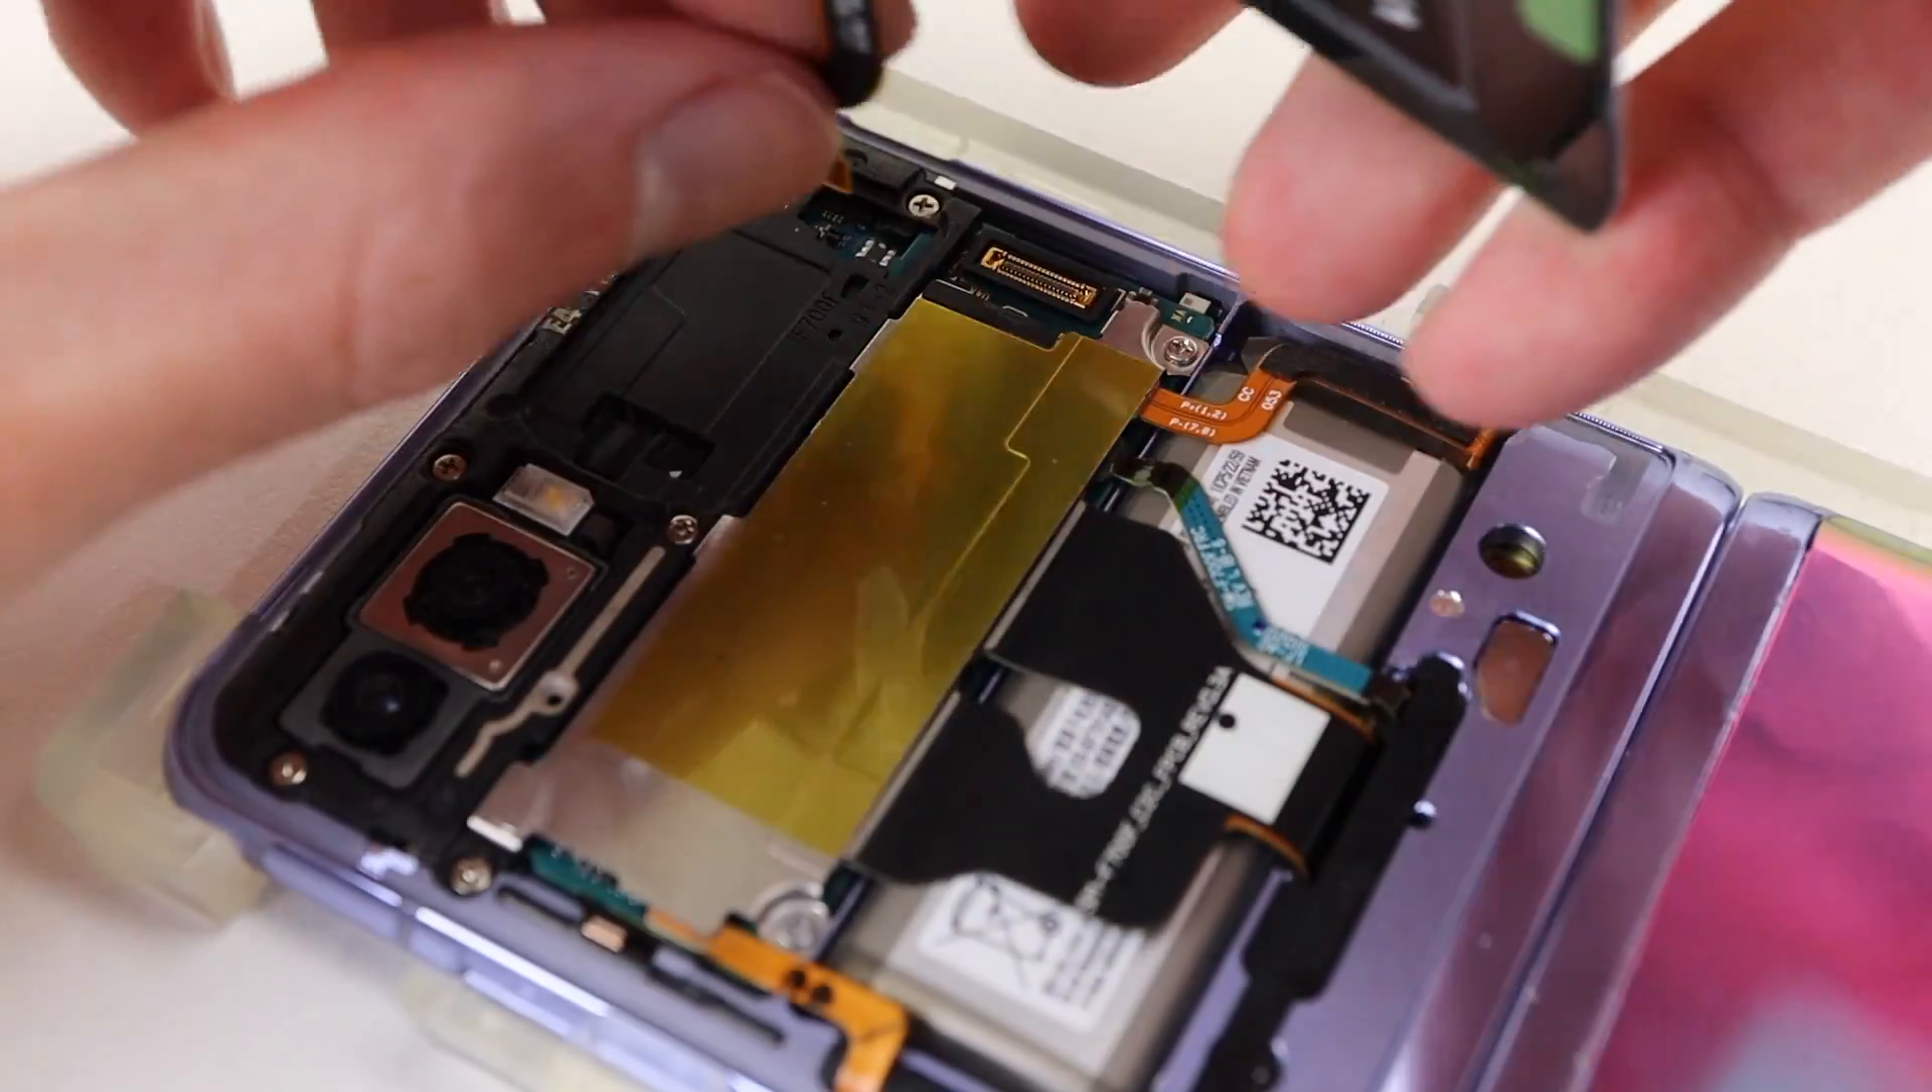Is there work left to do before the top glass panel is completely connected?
Yes.